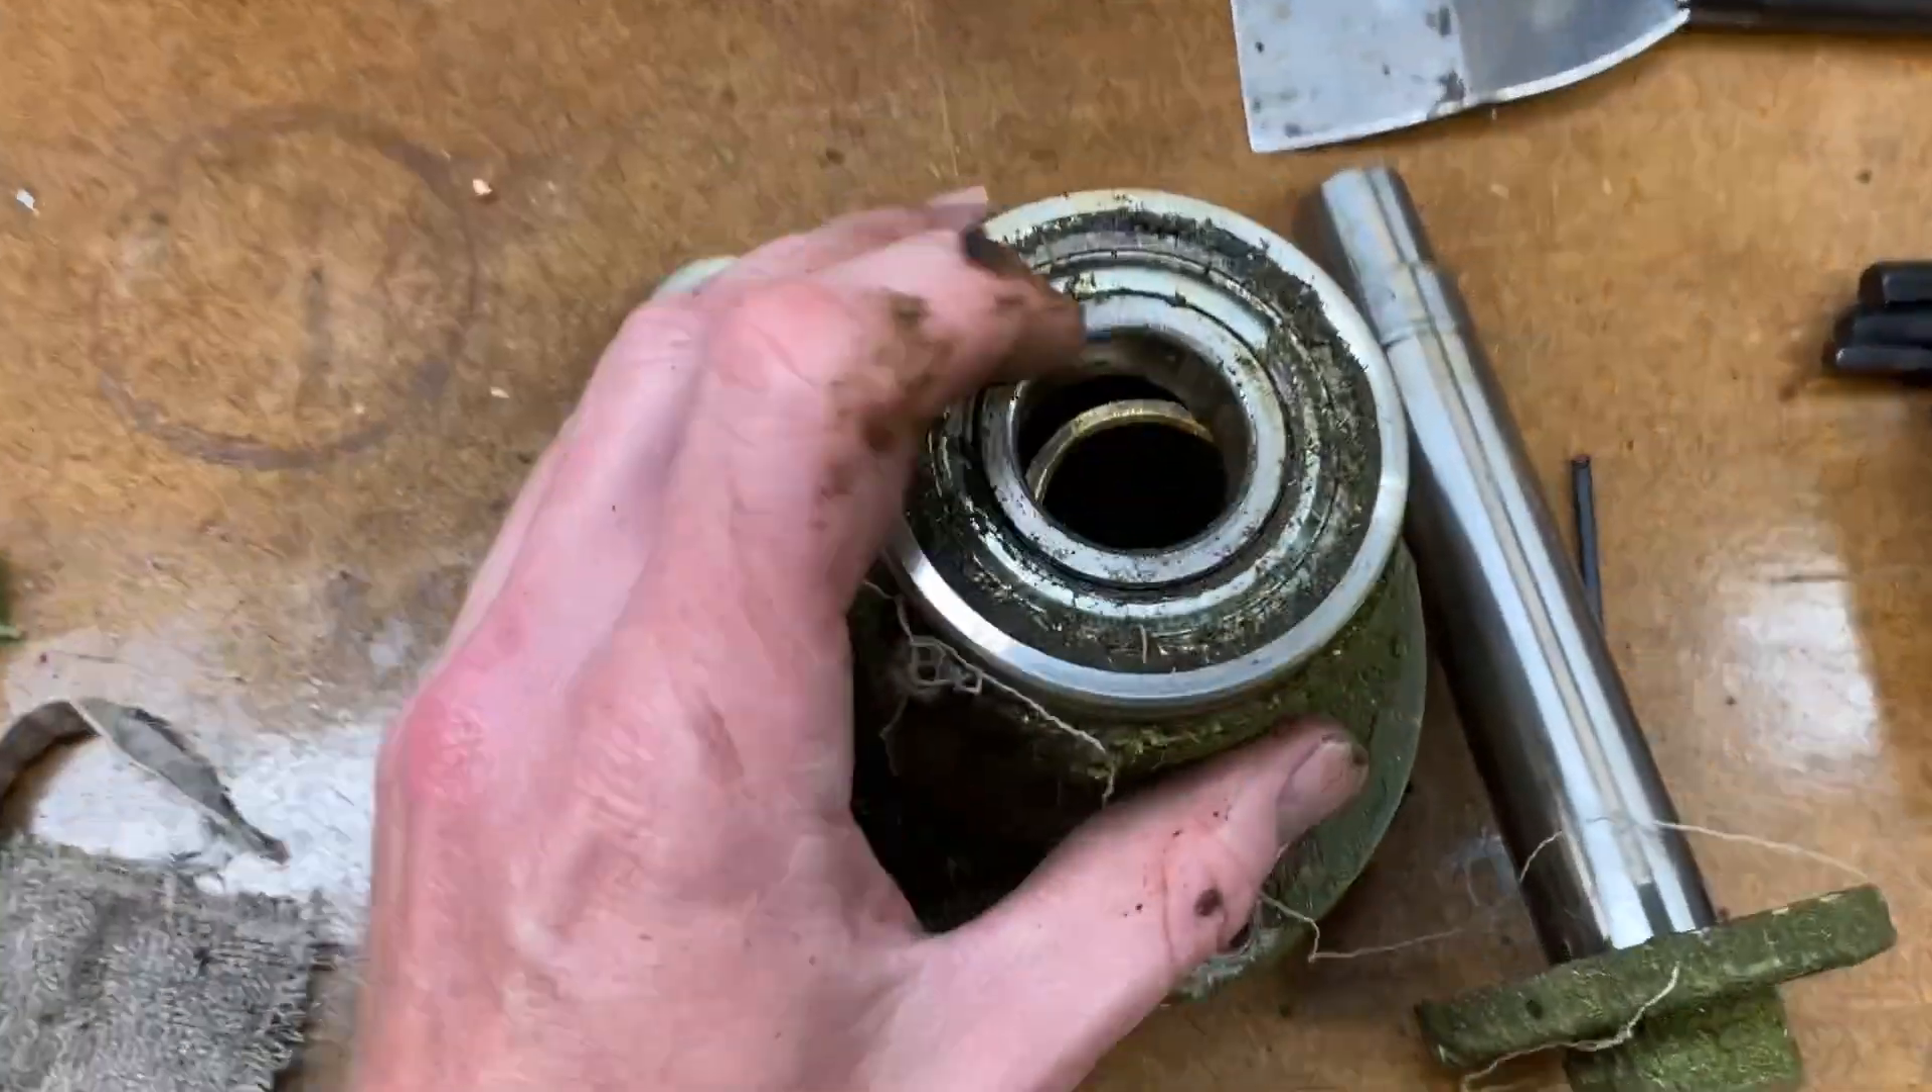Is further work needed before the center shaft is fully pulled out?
No.